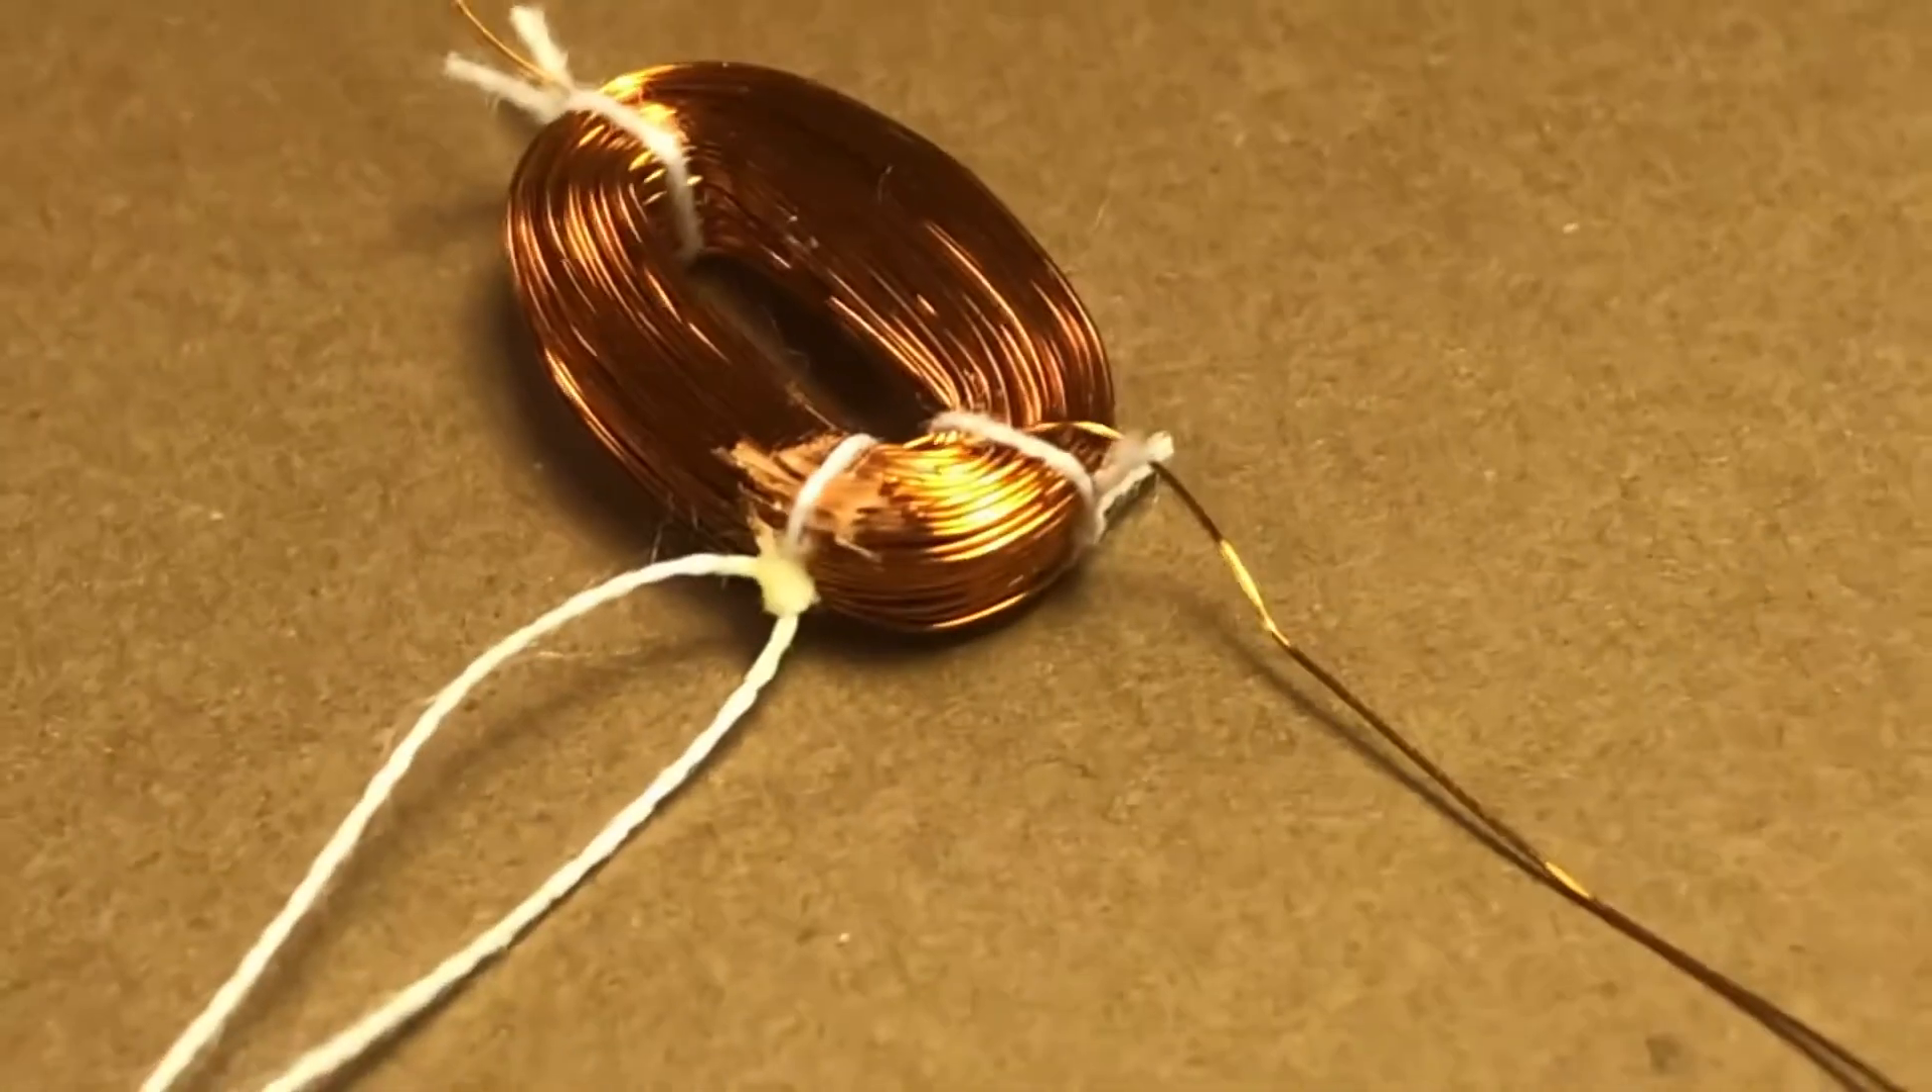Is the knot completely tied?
Yes.